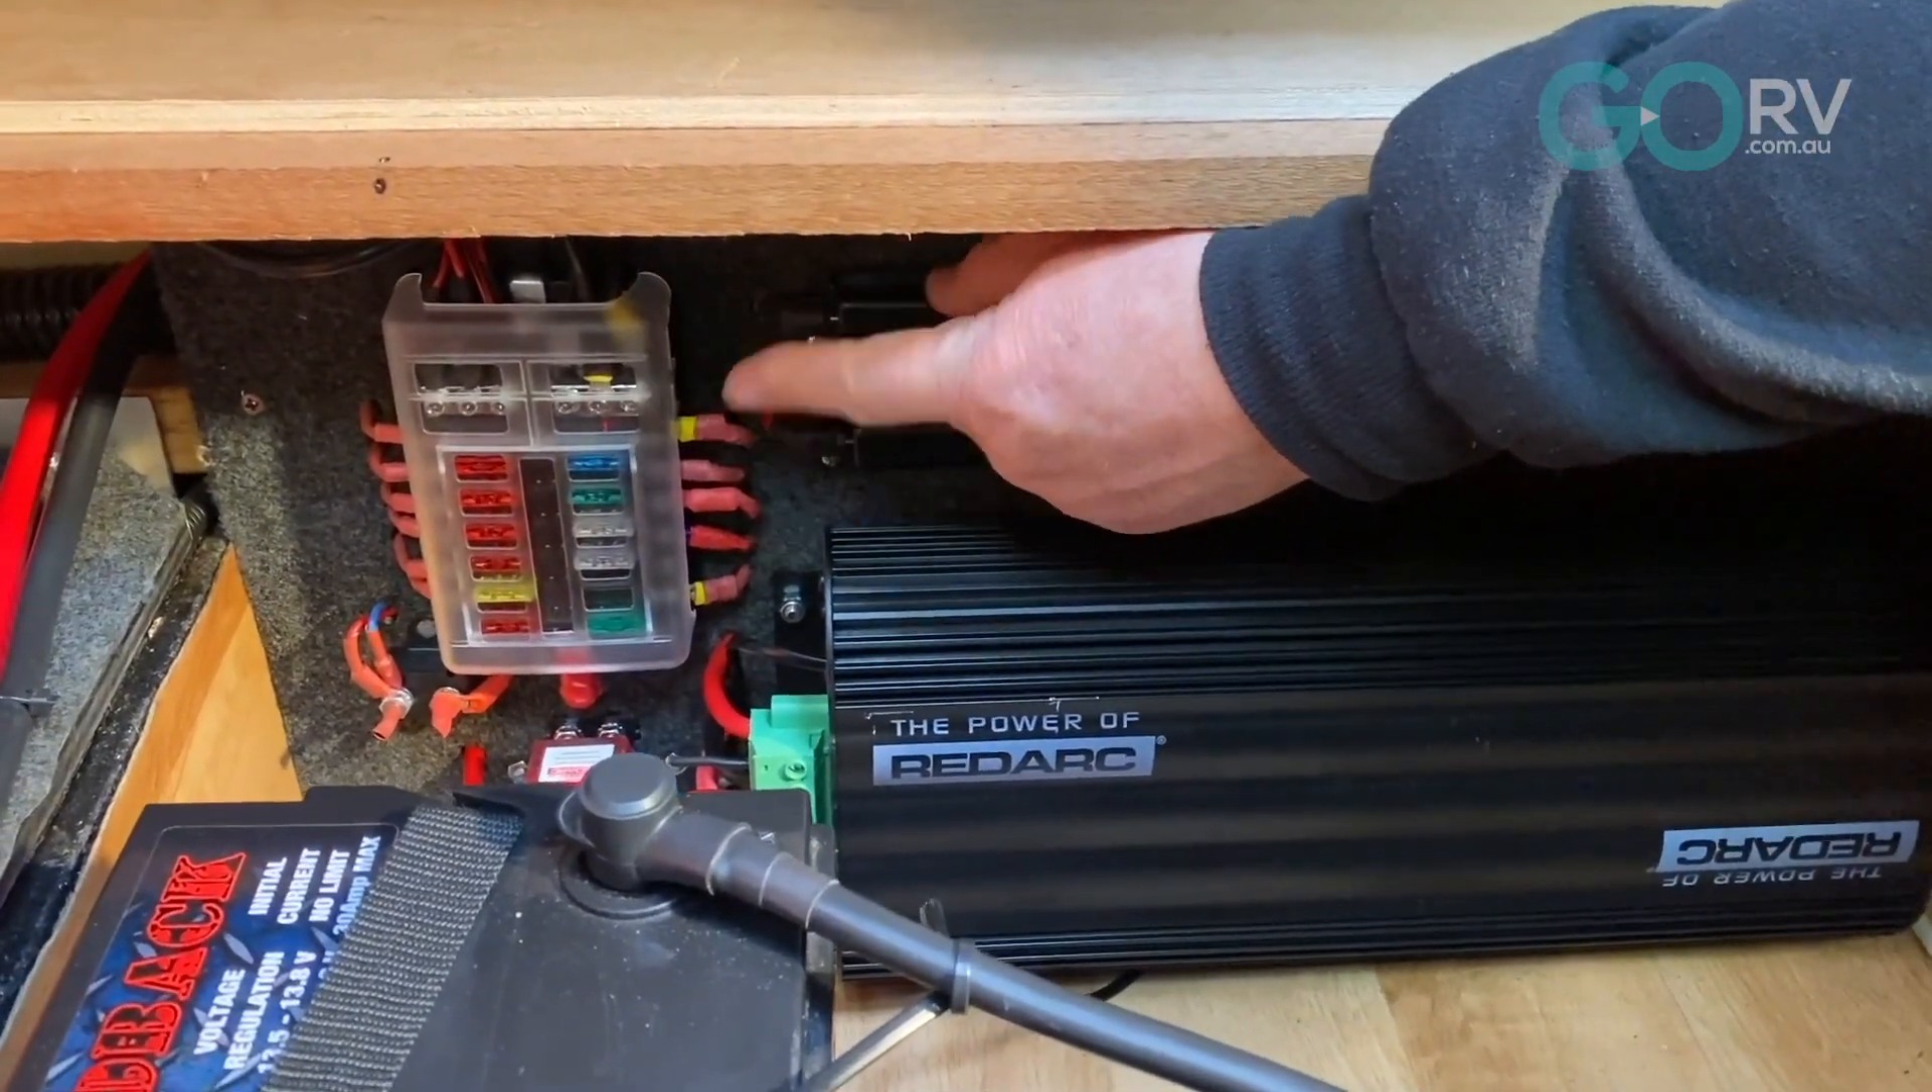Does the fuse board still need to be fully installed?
No.